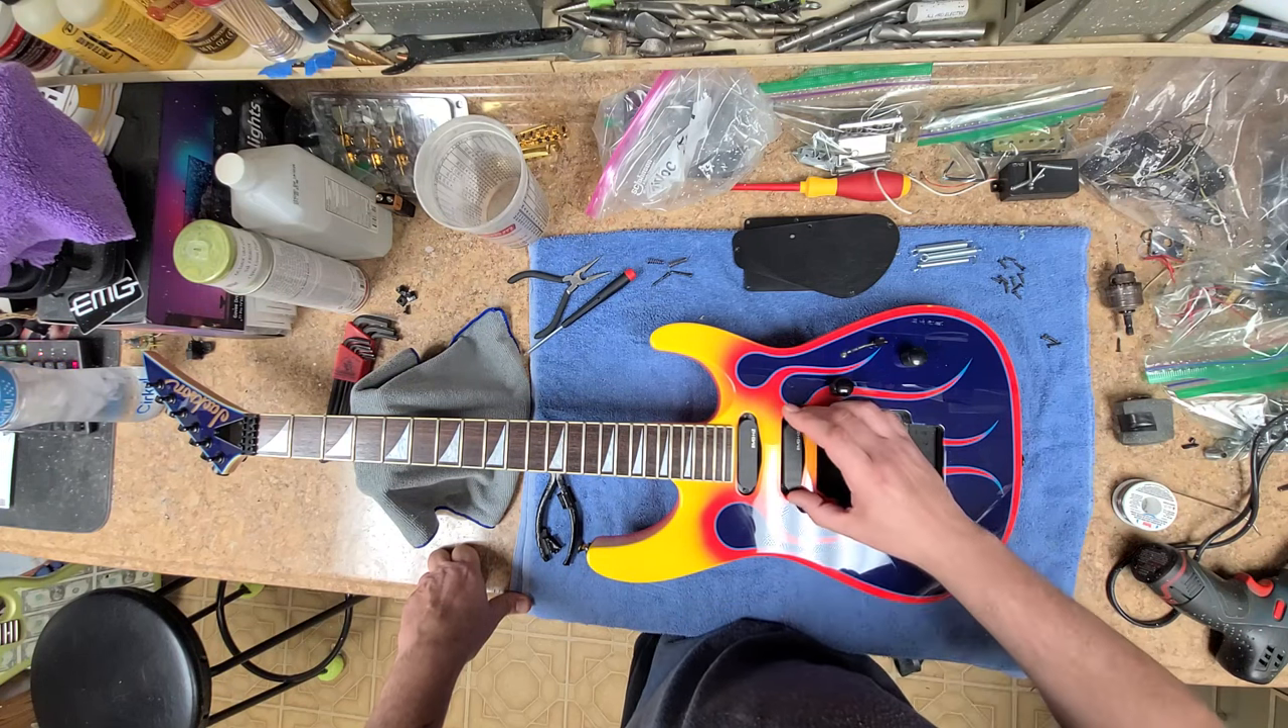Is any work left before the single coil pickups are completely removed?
Yes.